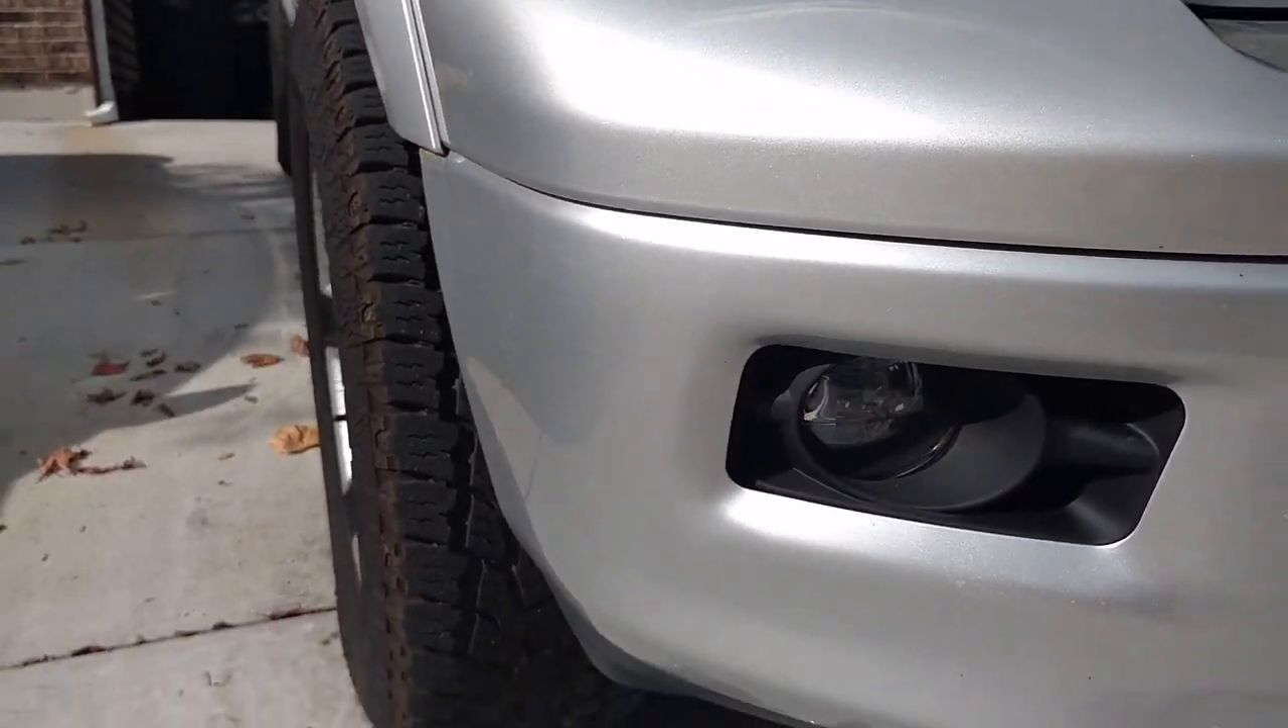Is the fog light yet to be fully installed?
No.